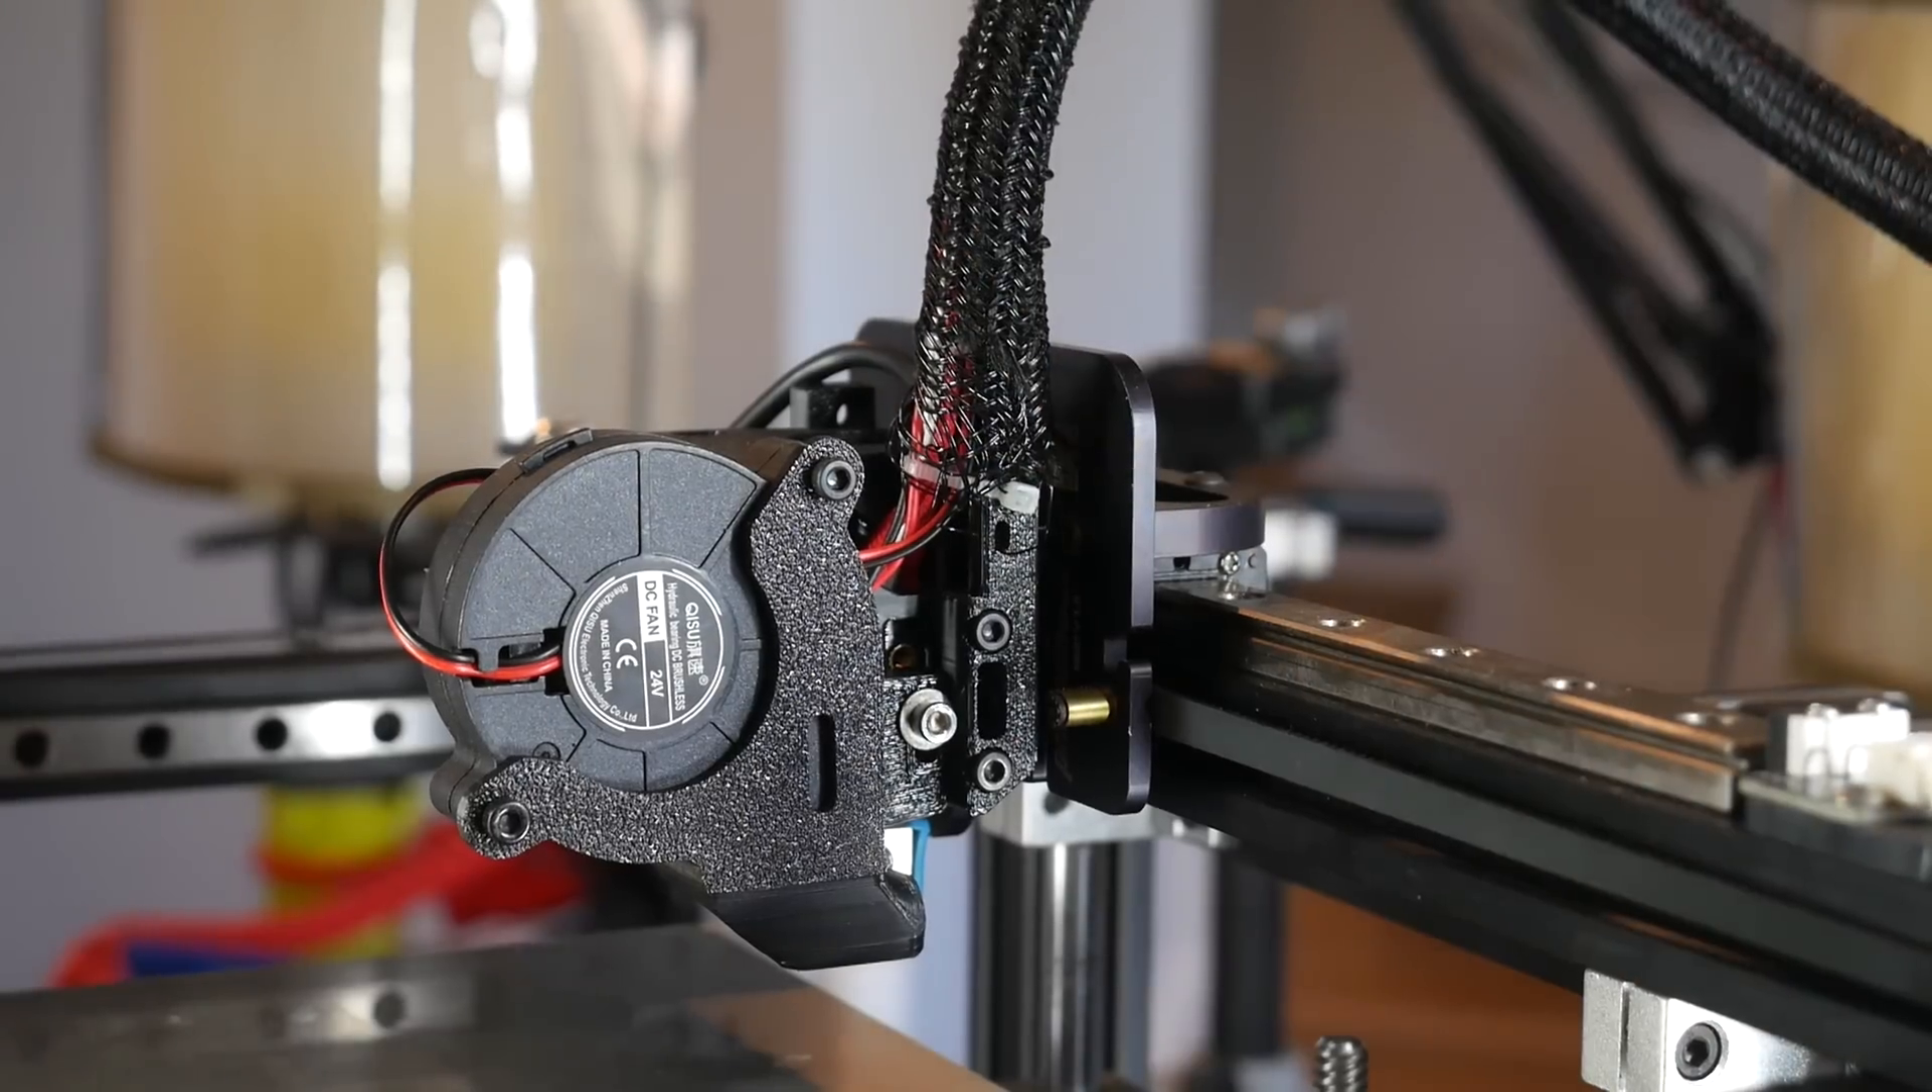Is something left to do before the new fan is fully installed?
No.